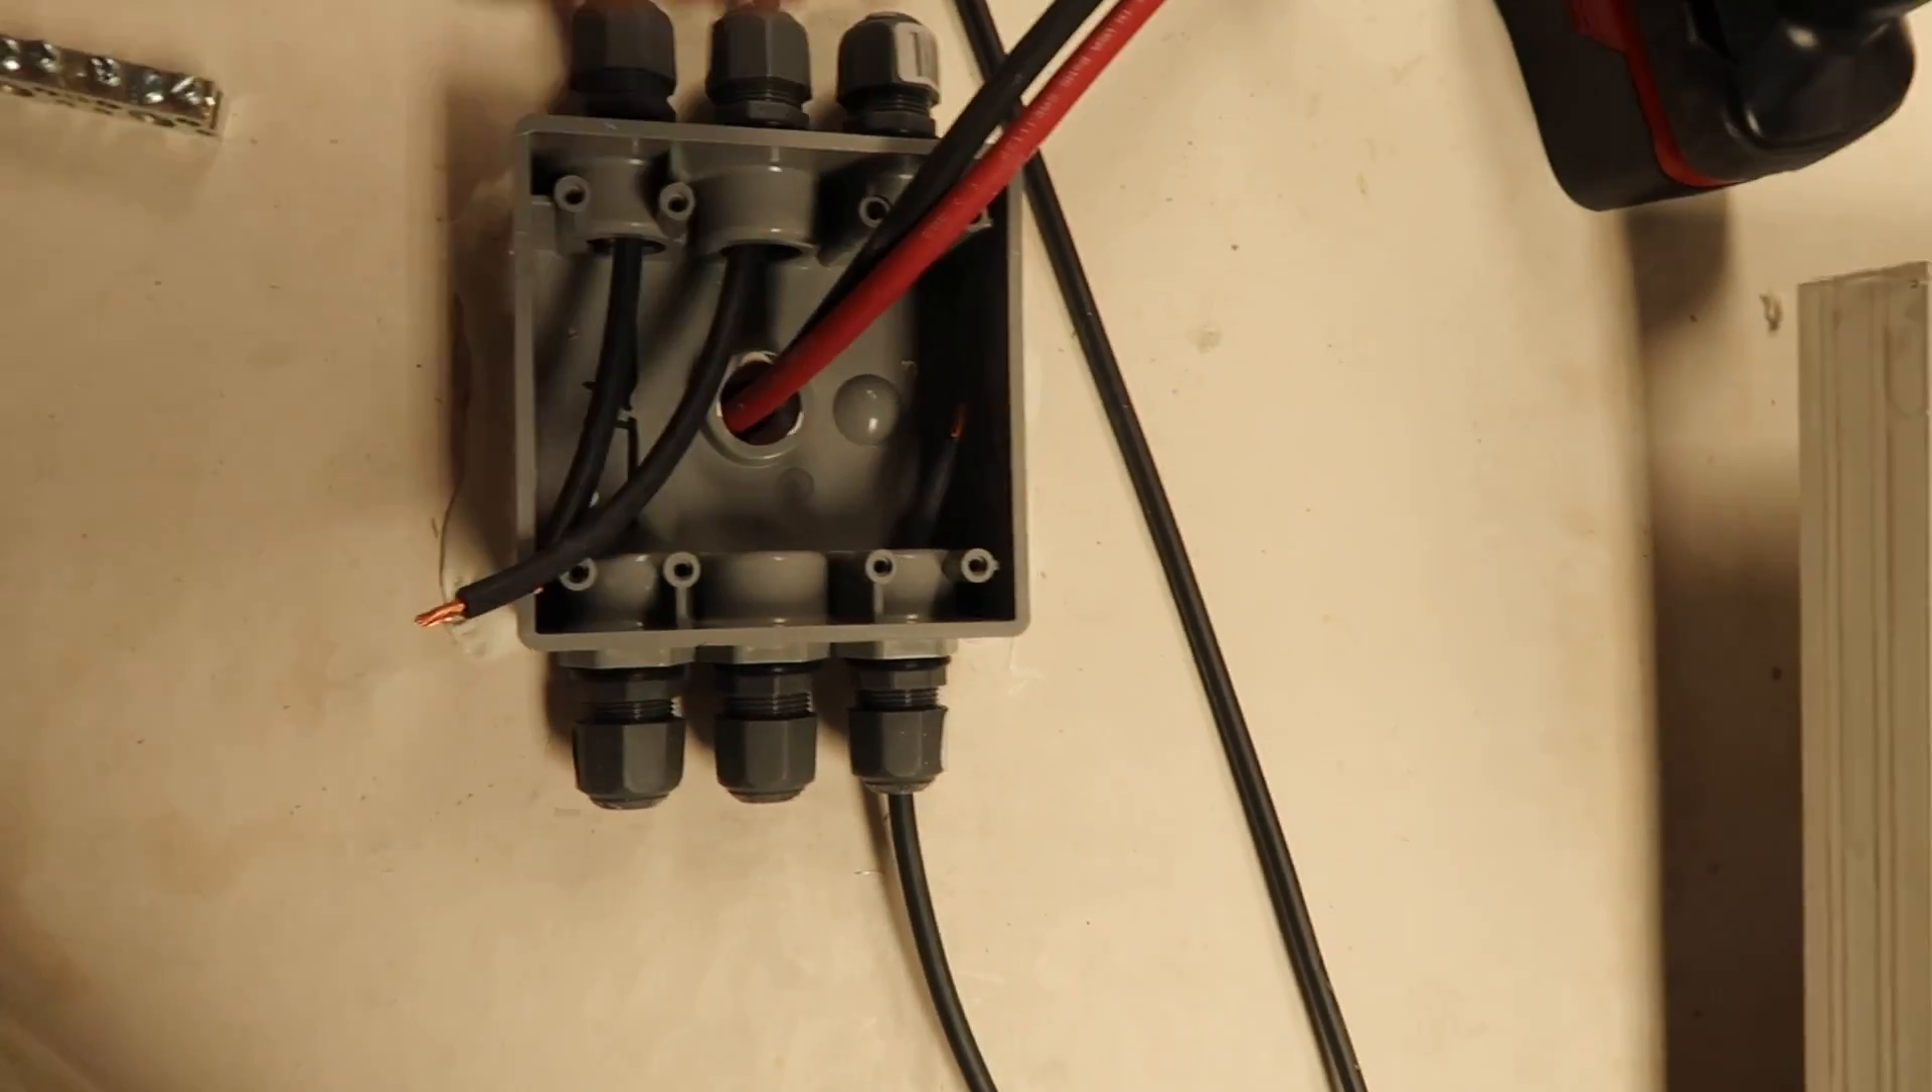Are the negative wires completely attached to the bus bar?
No.